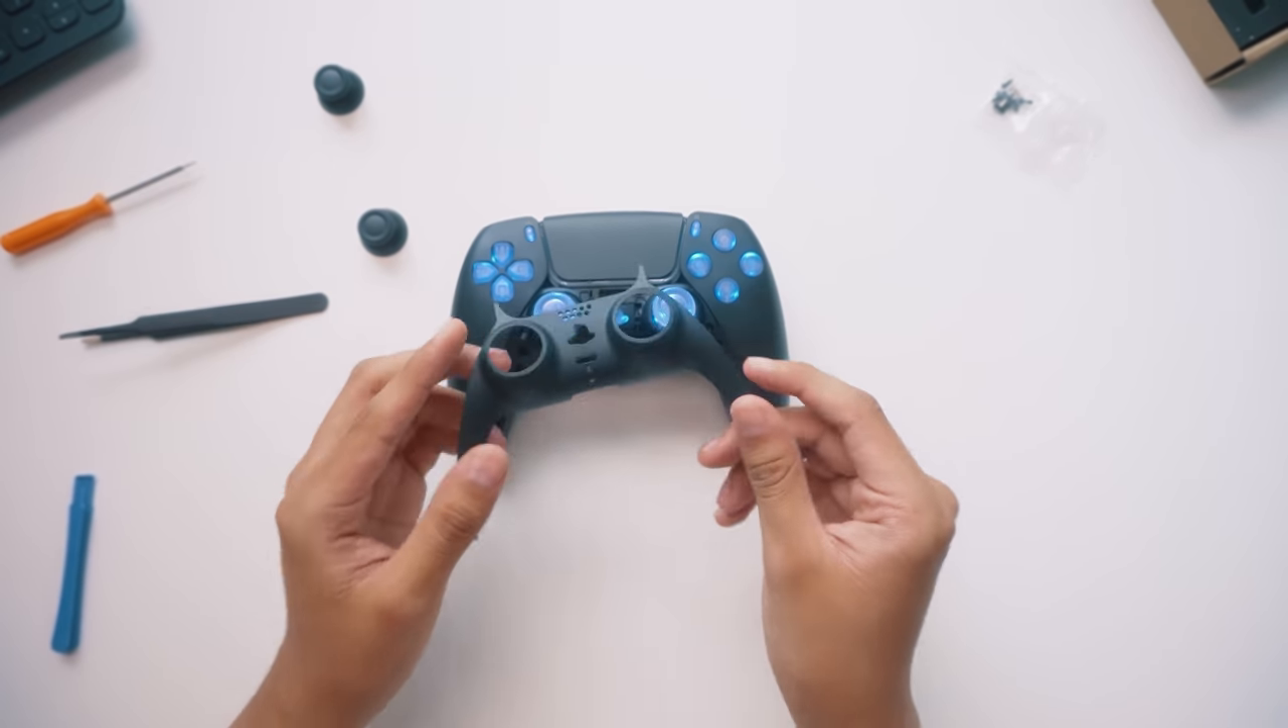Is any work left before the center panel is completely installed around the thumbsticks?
Yes.